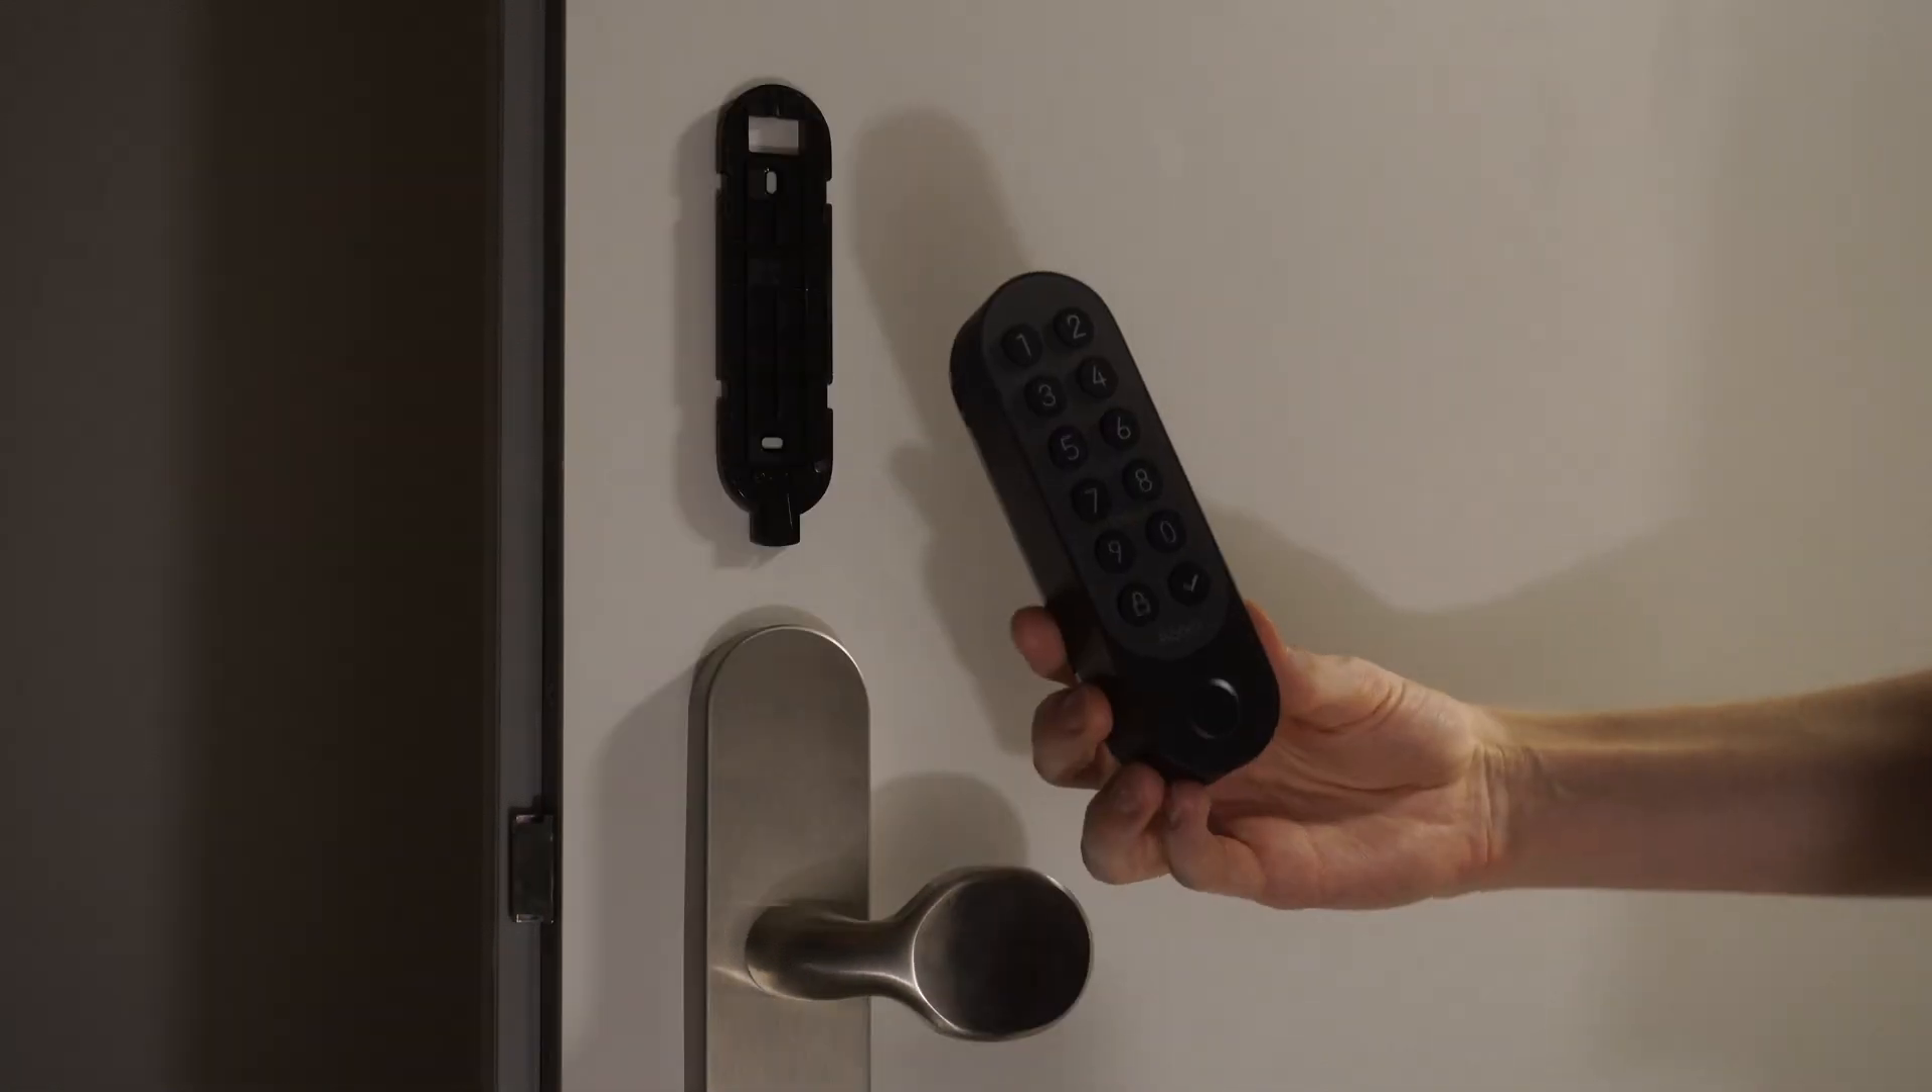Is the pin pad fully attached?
No.